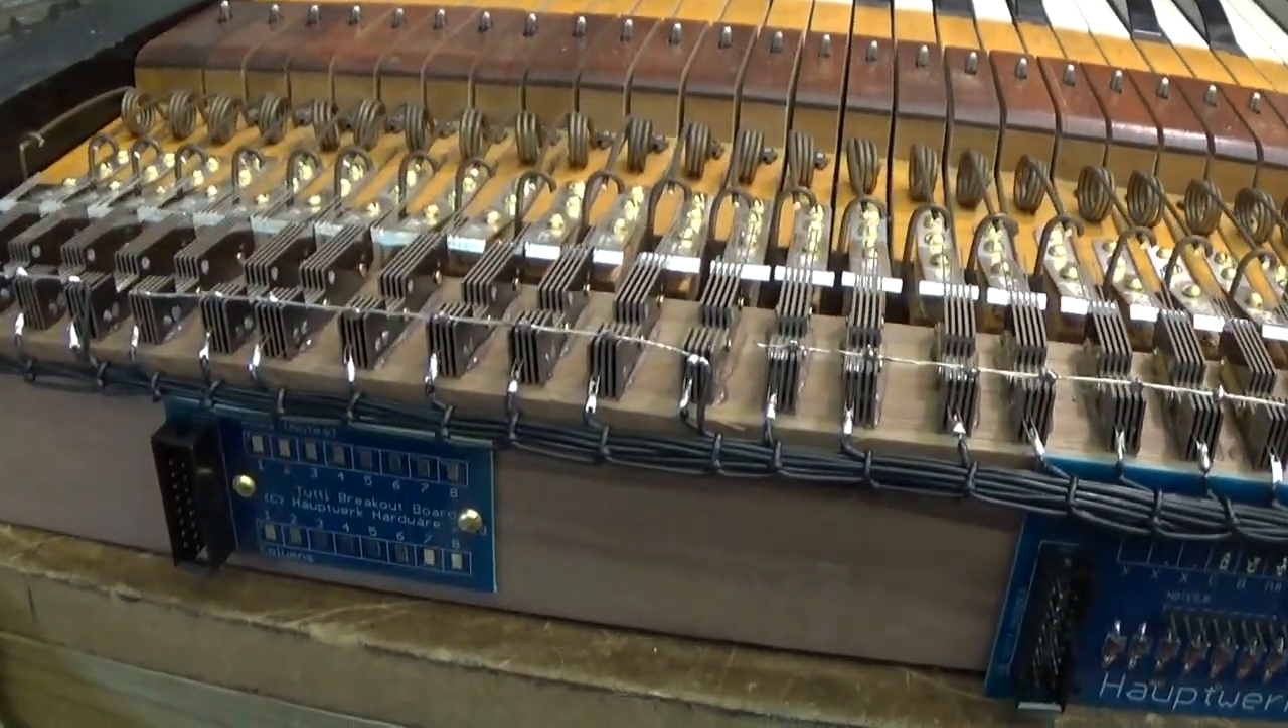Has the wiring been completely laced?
Yes.